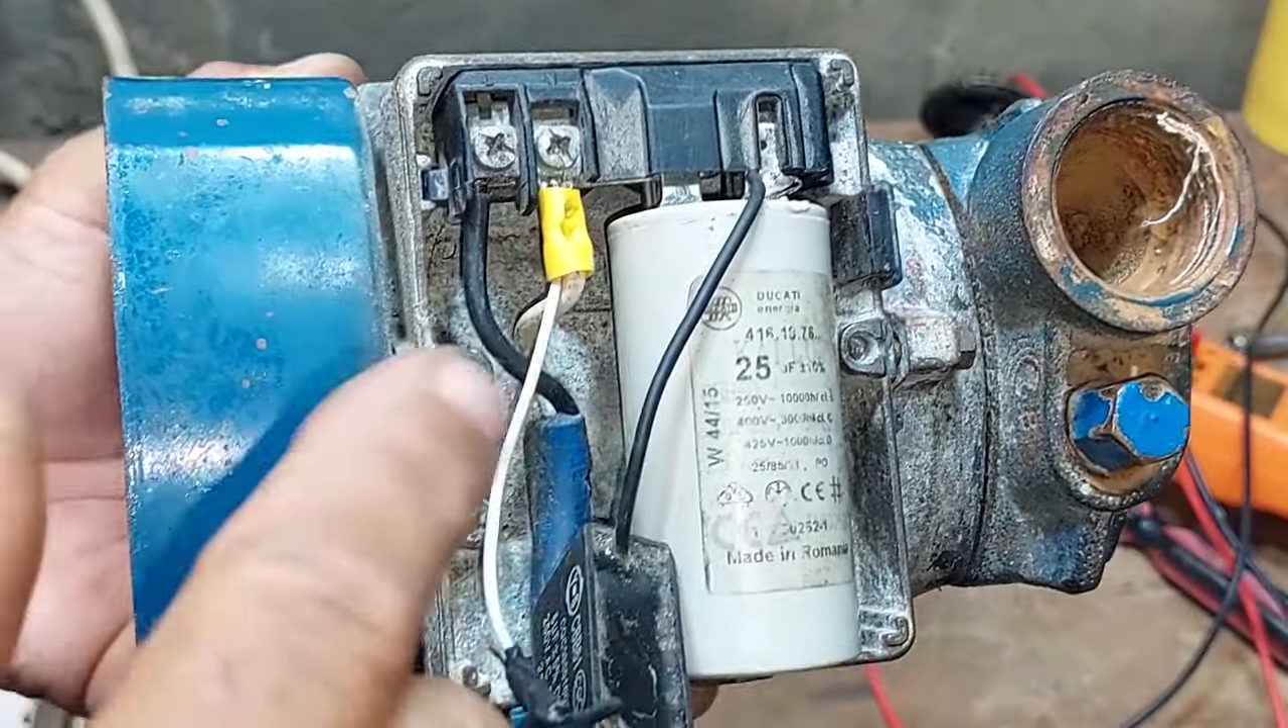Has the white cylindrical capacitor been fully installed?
Yes.